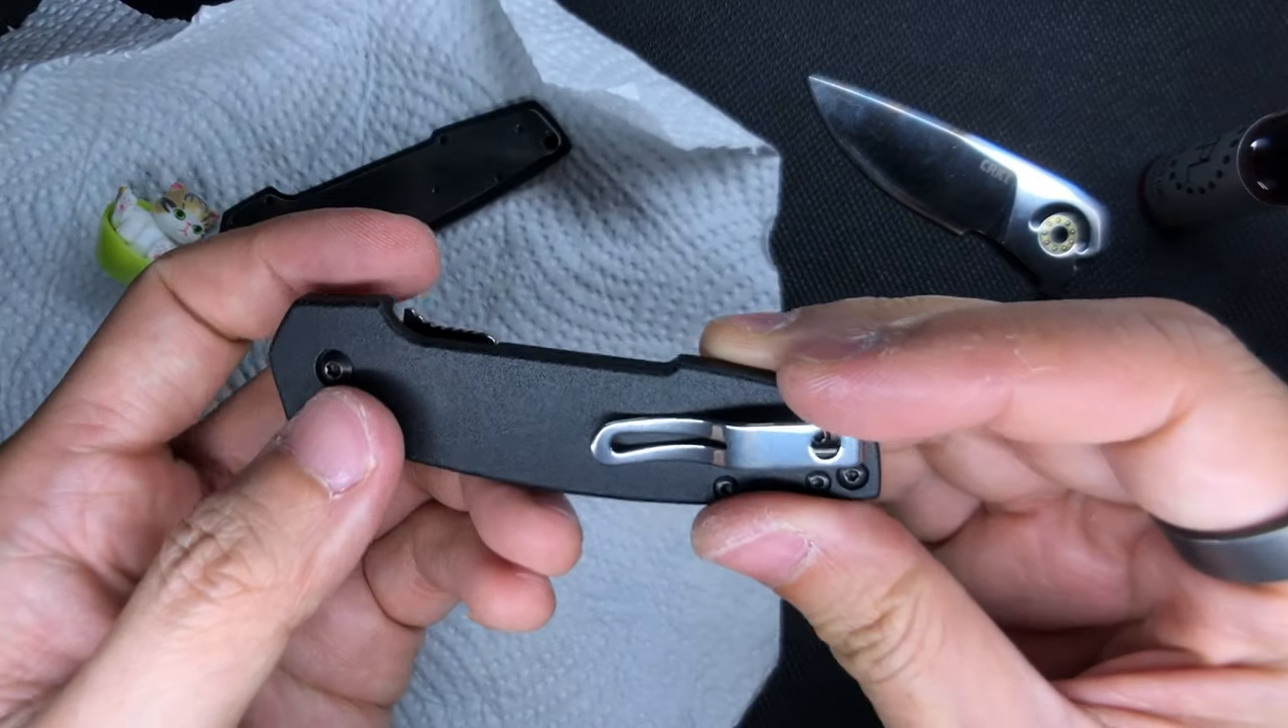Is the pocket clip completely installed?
Yes.